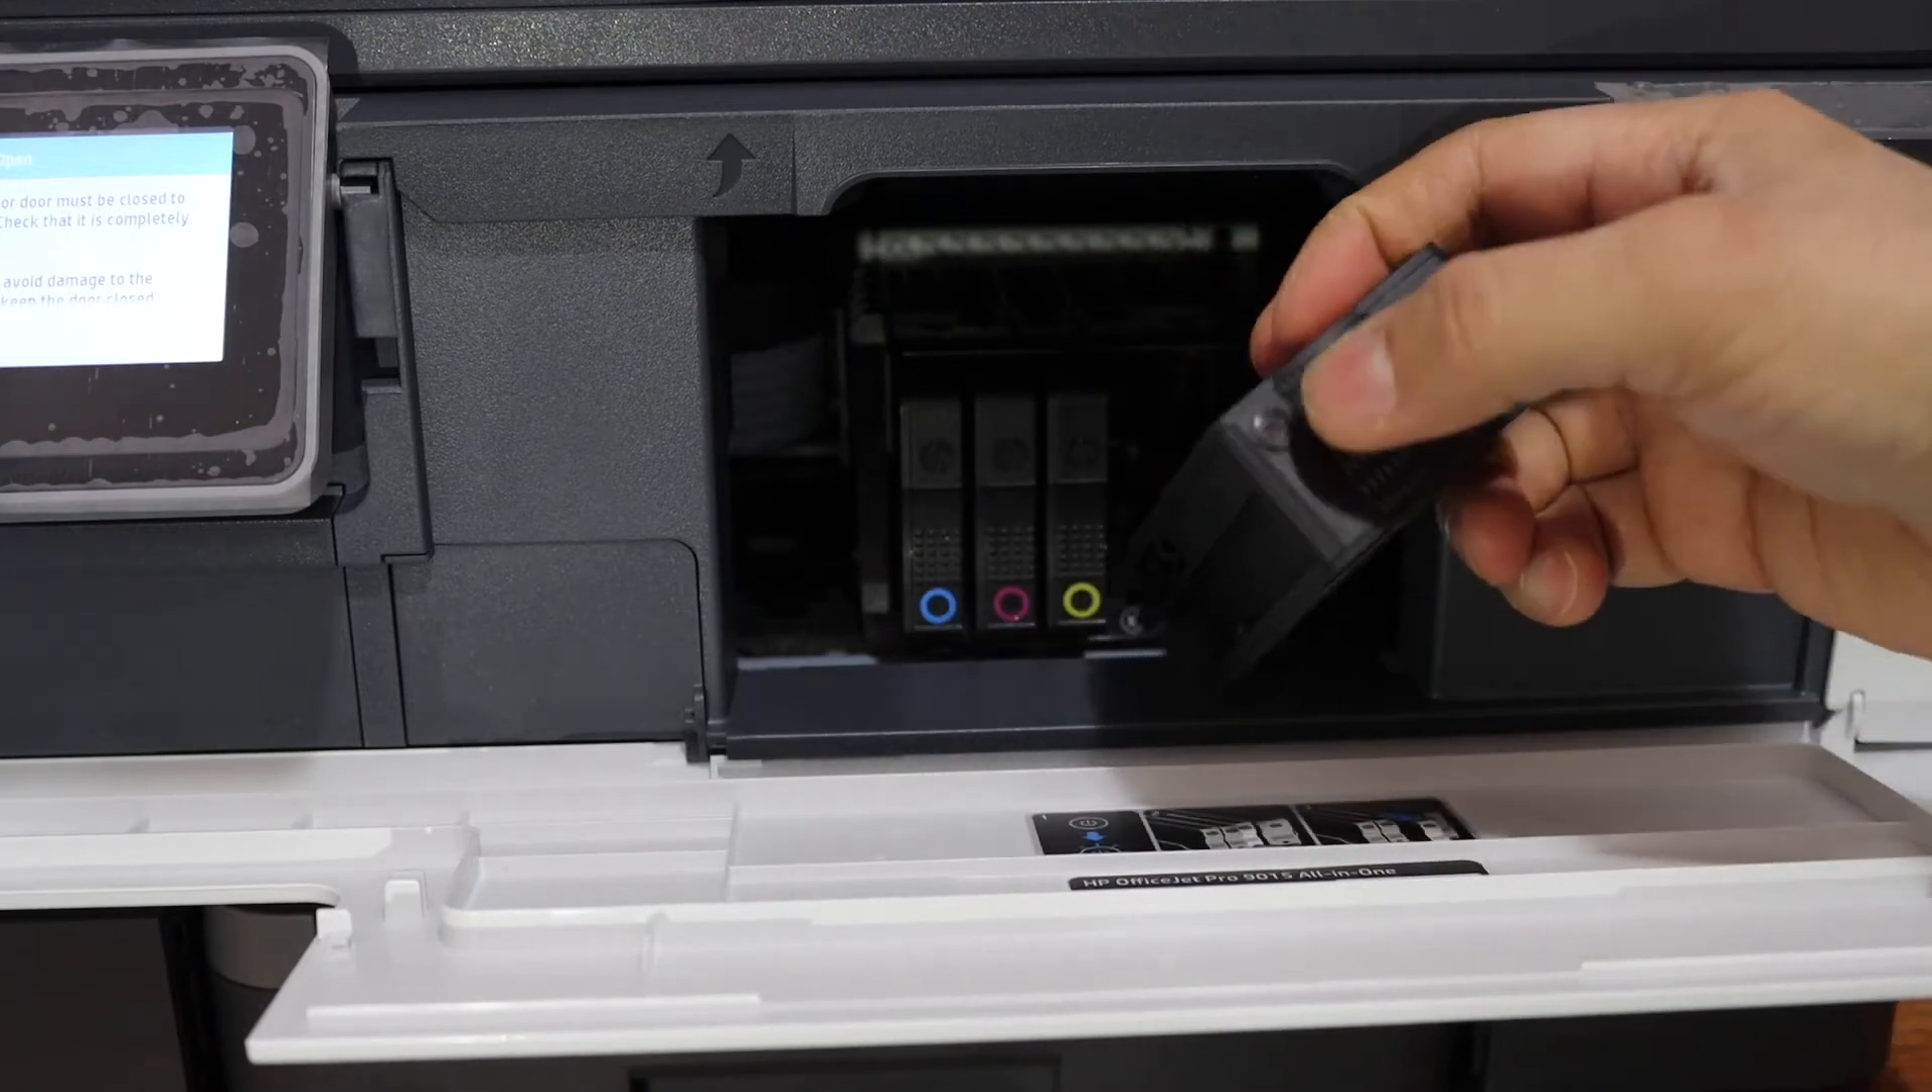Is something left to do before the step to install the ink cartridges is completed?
Yes.